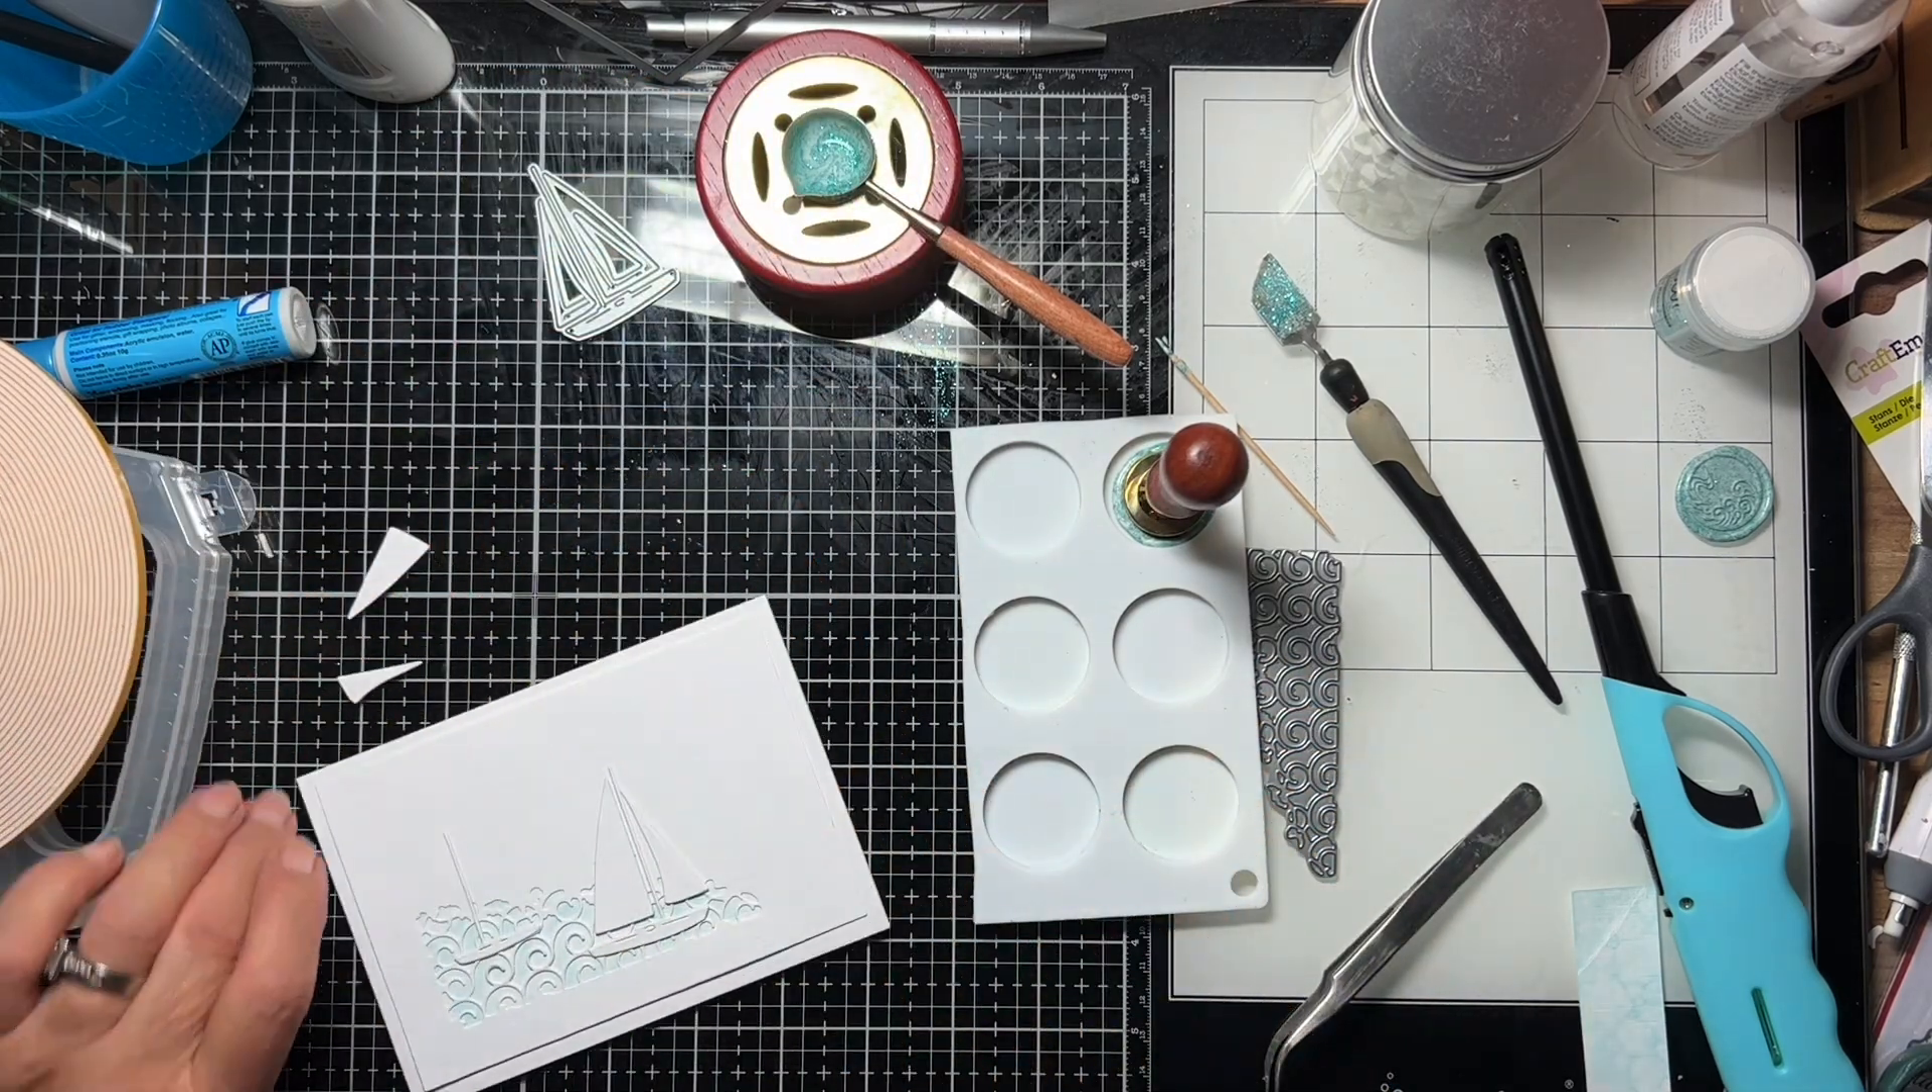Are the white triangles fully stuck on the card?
No.